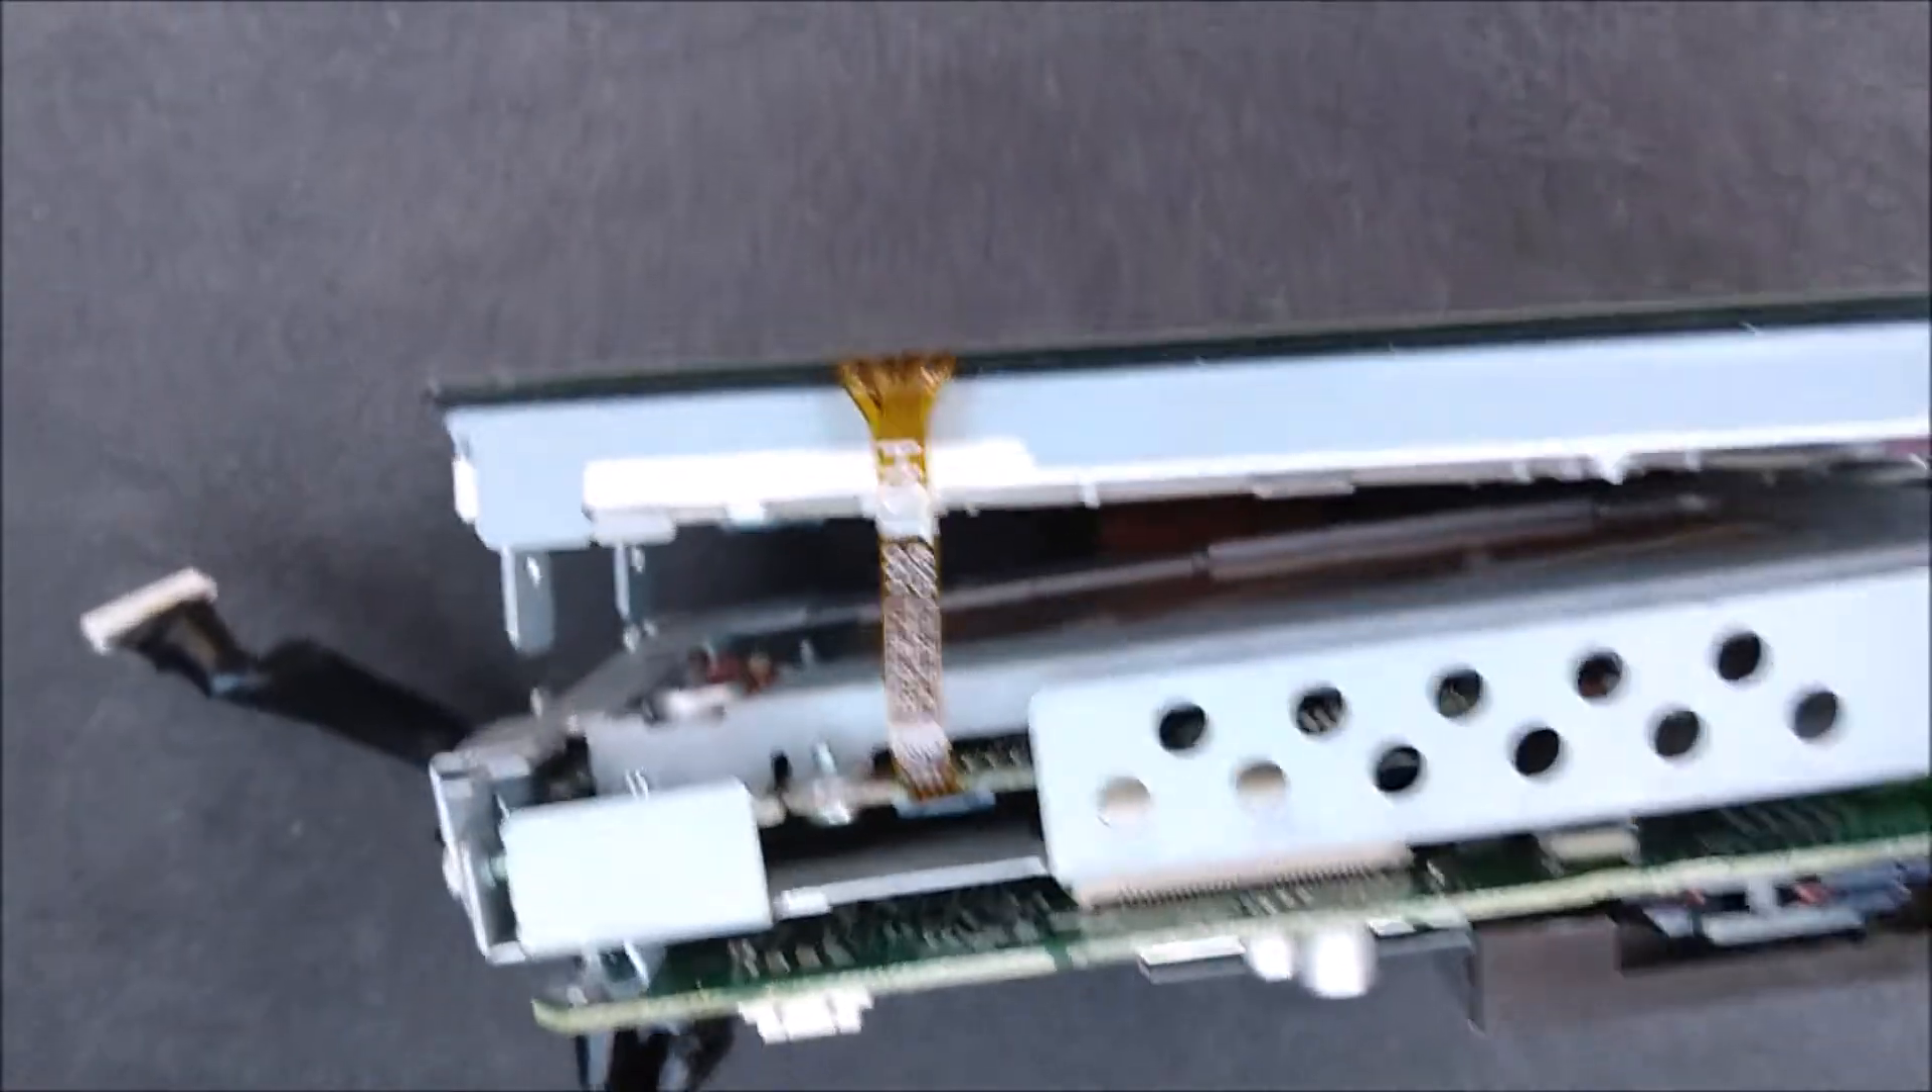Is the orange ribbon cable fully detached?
No.